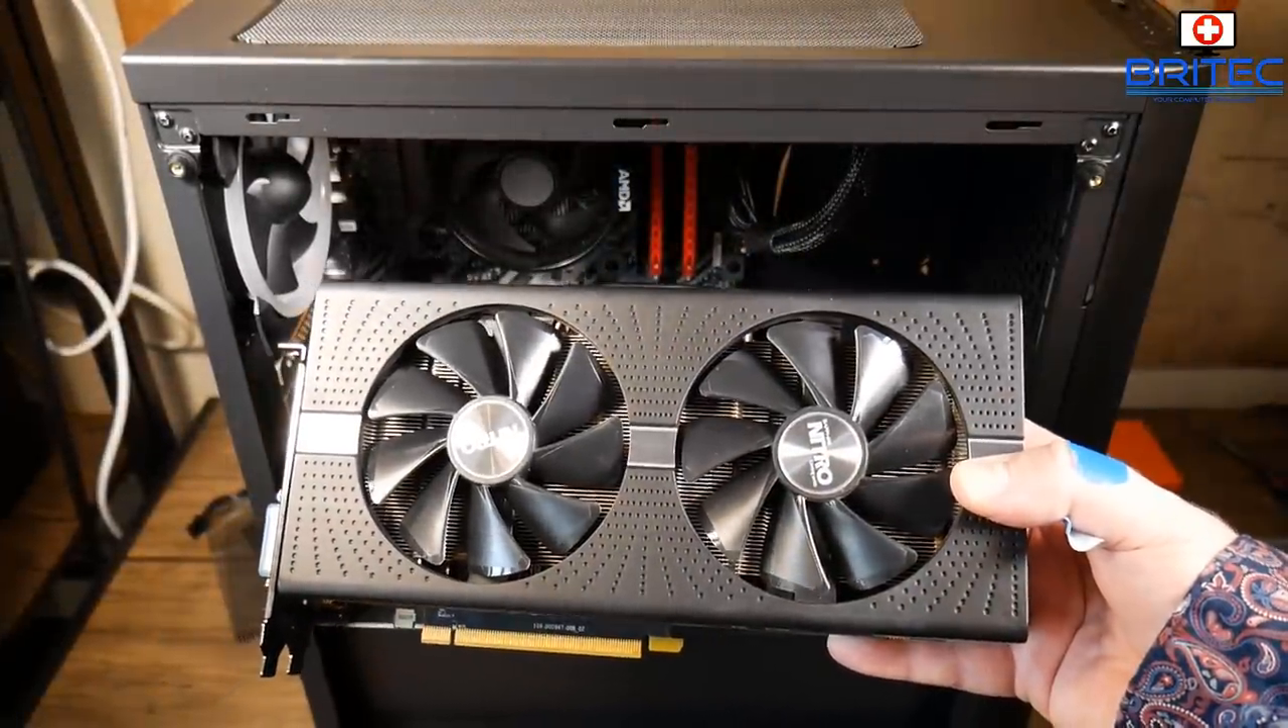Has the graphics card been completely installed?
No.